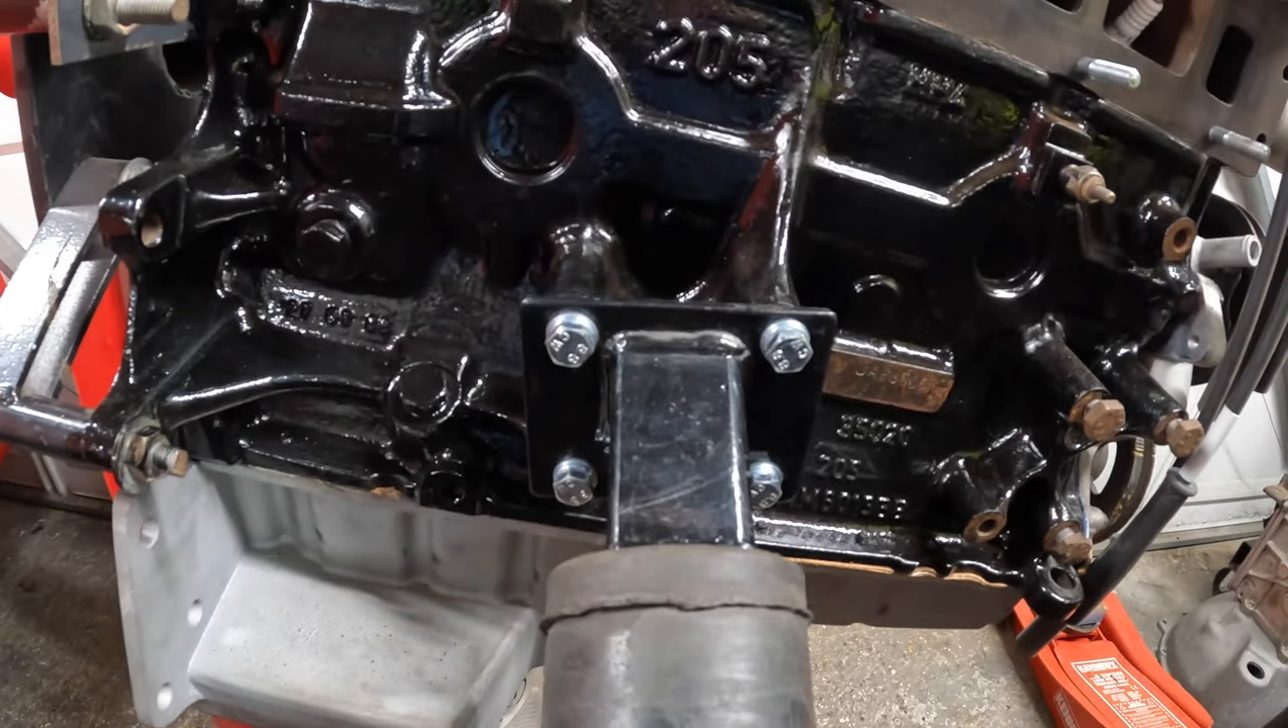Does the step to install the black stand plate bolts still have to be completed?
No.